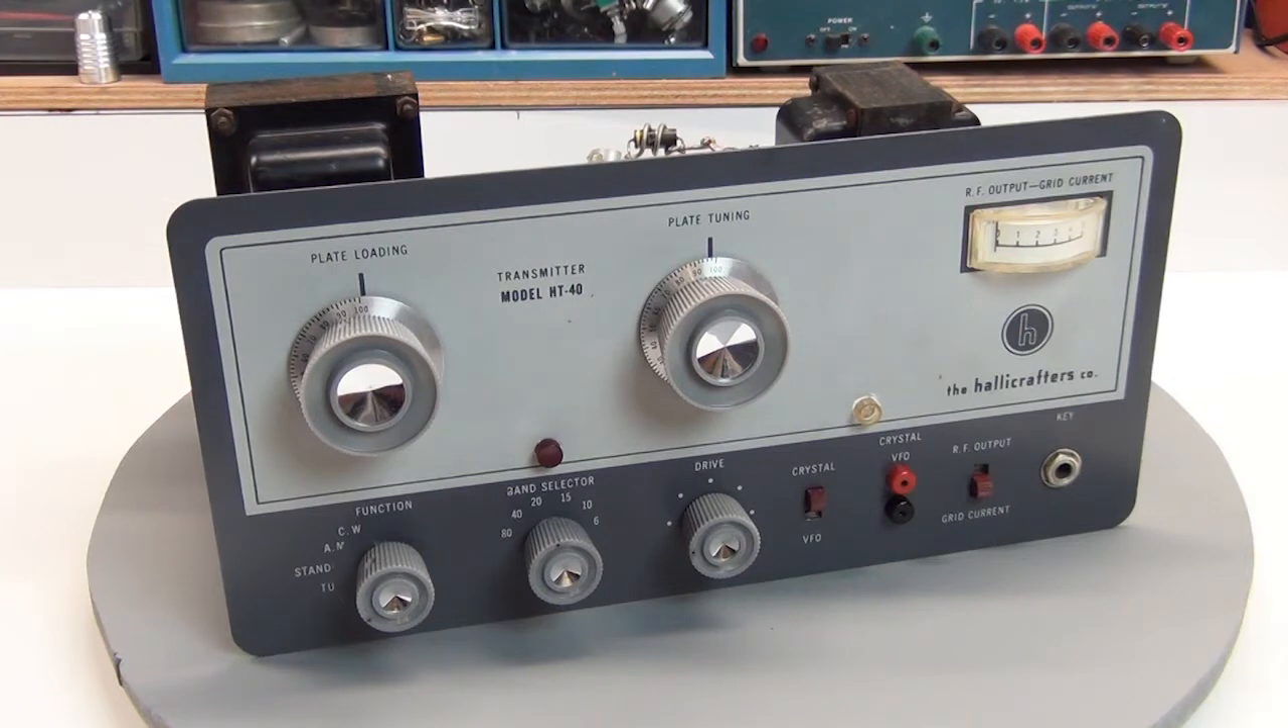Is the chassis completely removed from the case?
Yes.